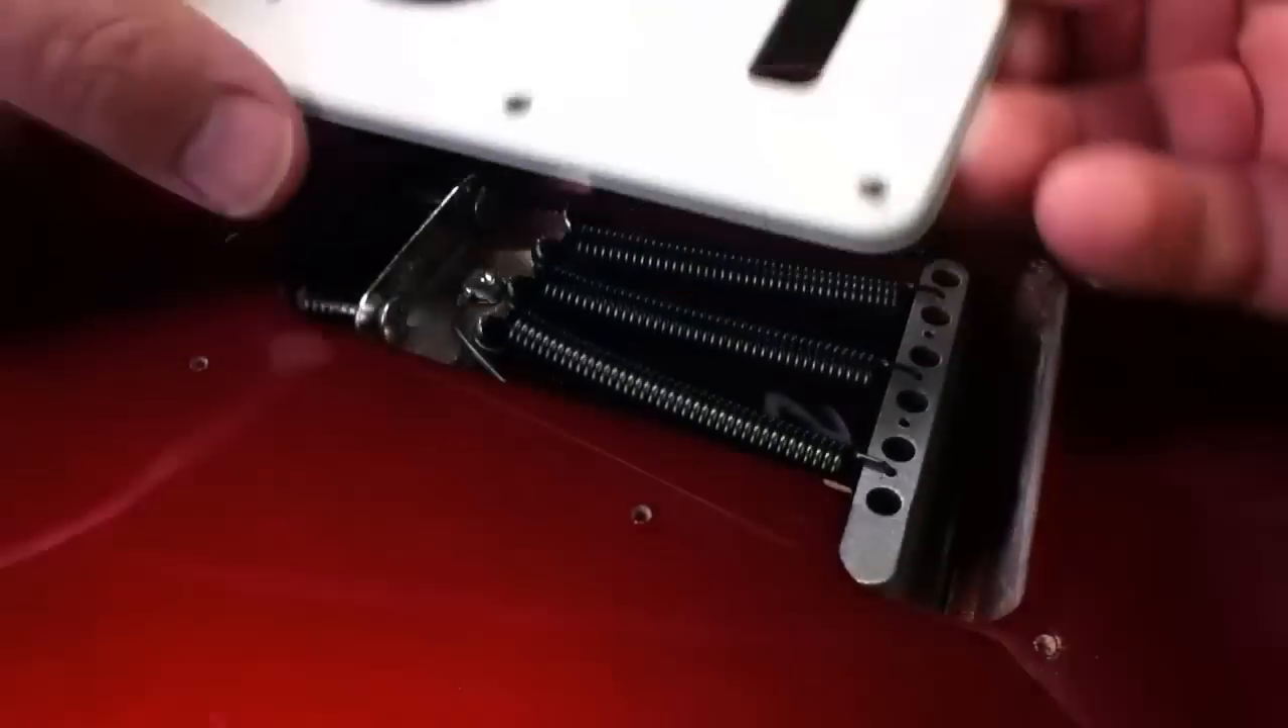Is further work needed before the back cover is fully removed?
No.